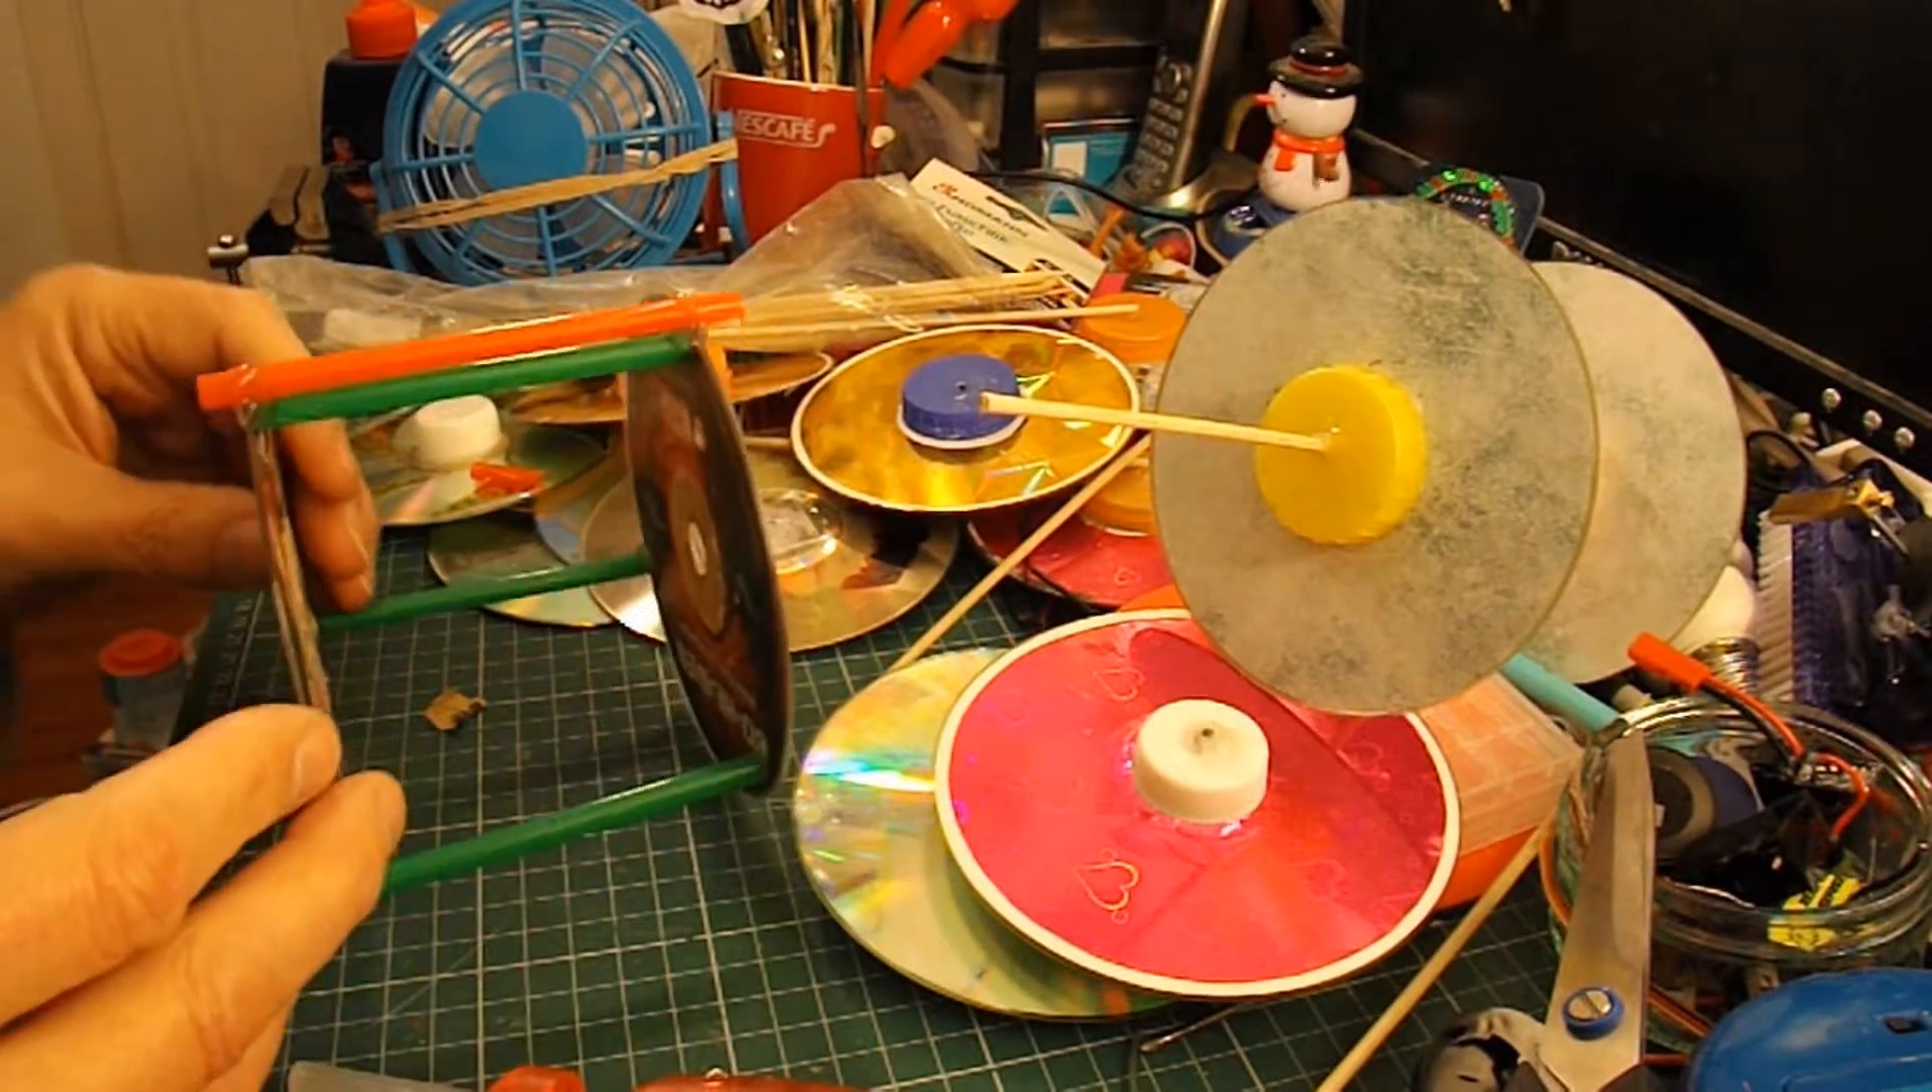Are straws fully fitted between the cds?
Yes.